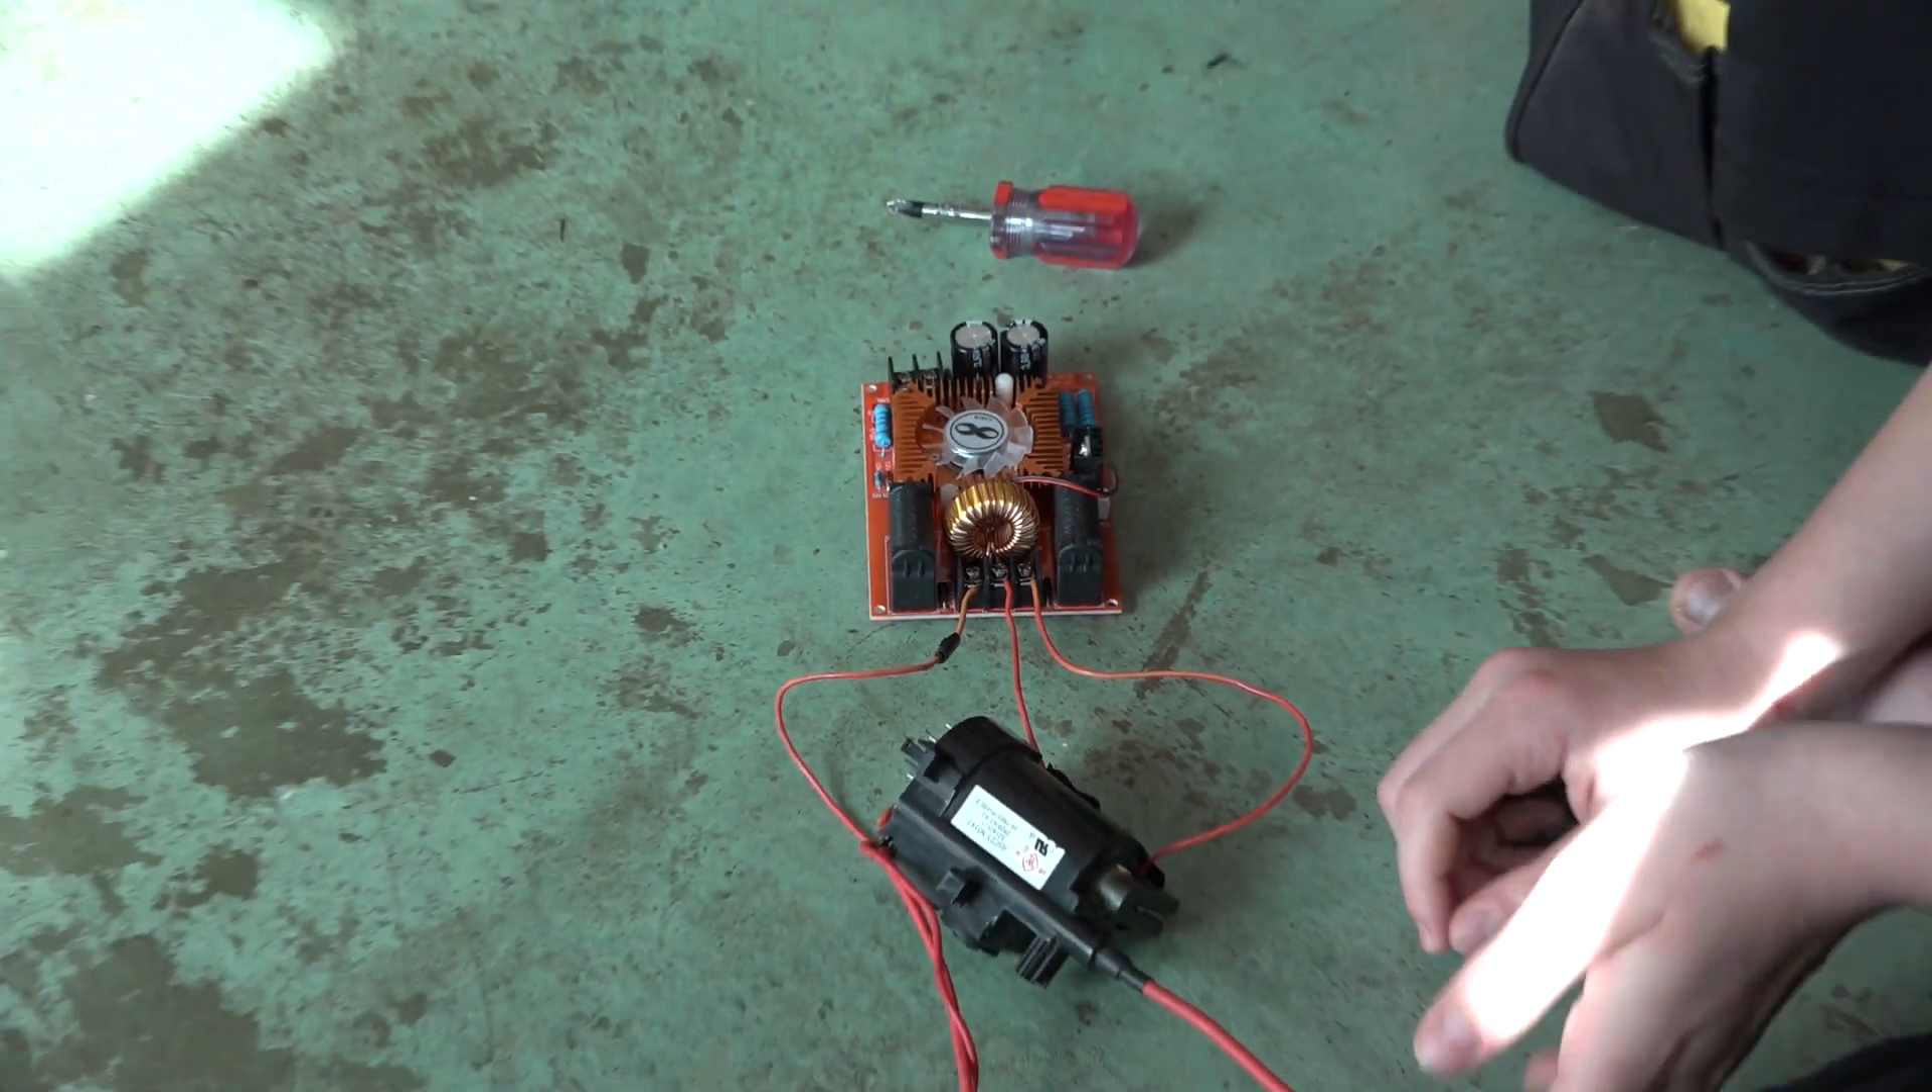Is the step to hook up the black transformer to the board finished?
Yes.